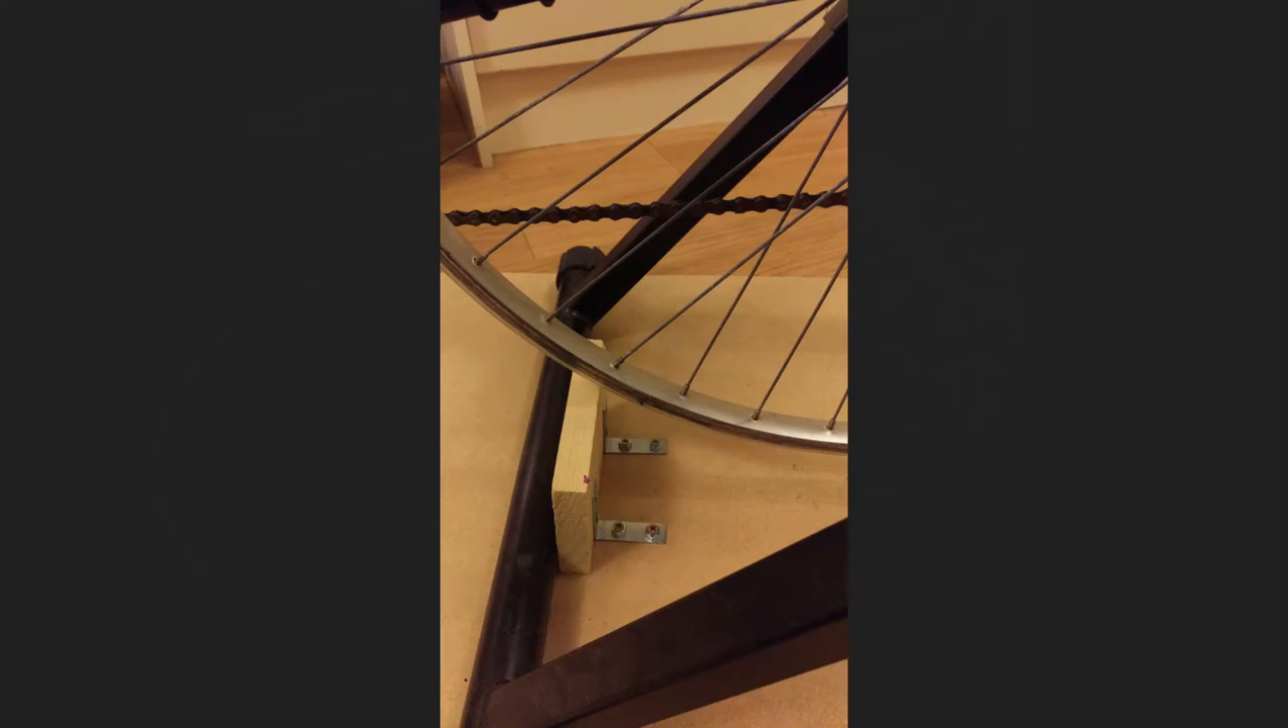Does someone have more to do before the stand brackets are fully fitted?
No.